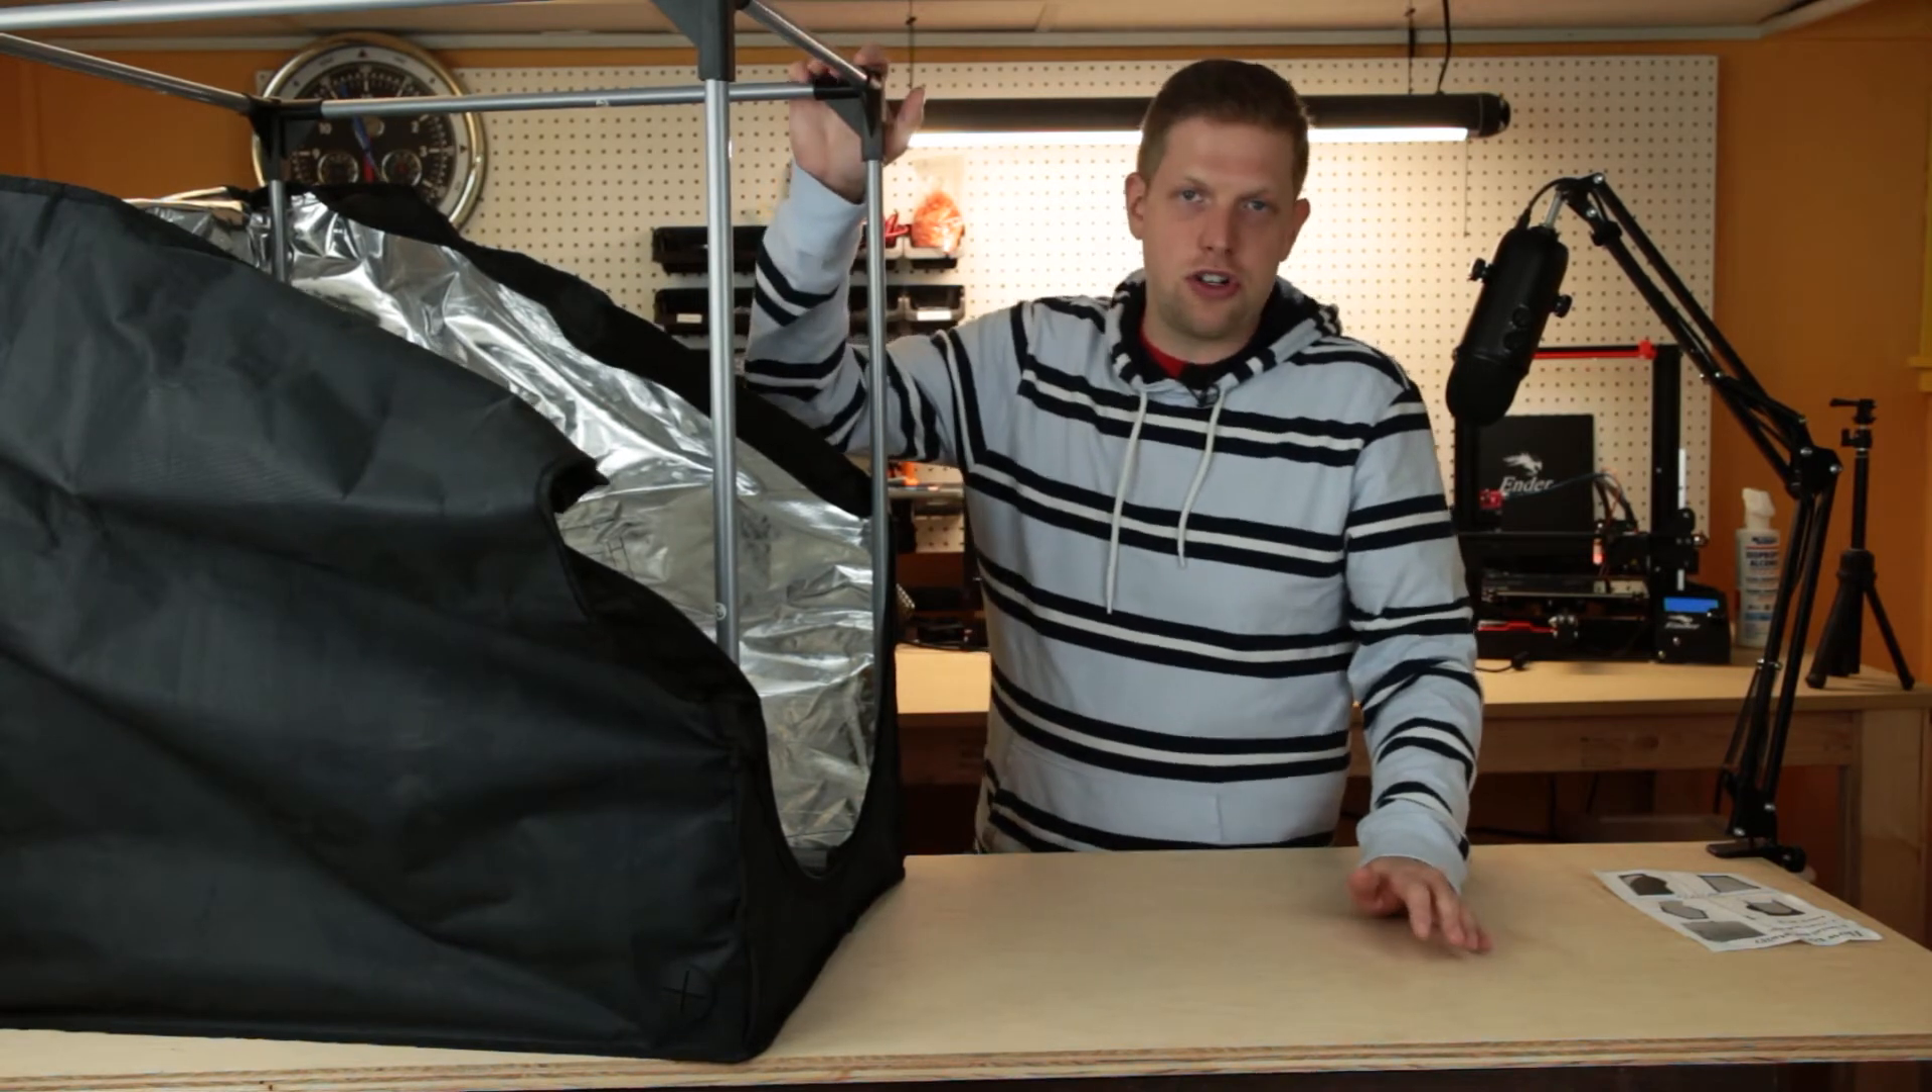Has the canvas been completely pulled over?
No.